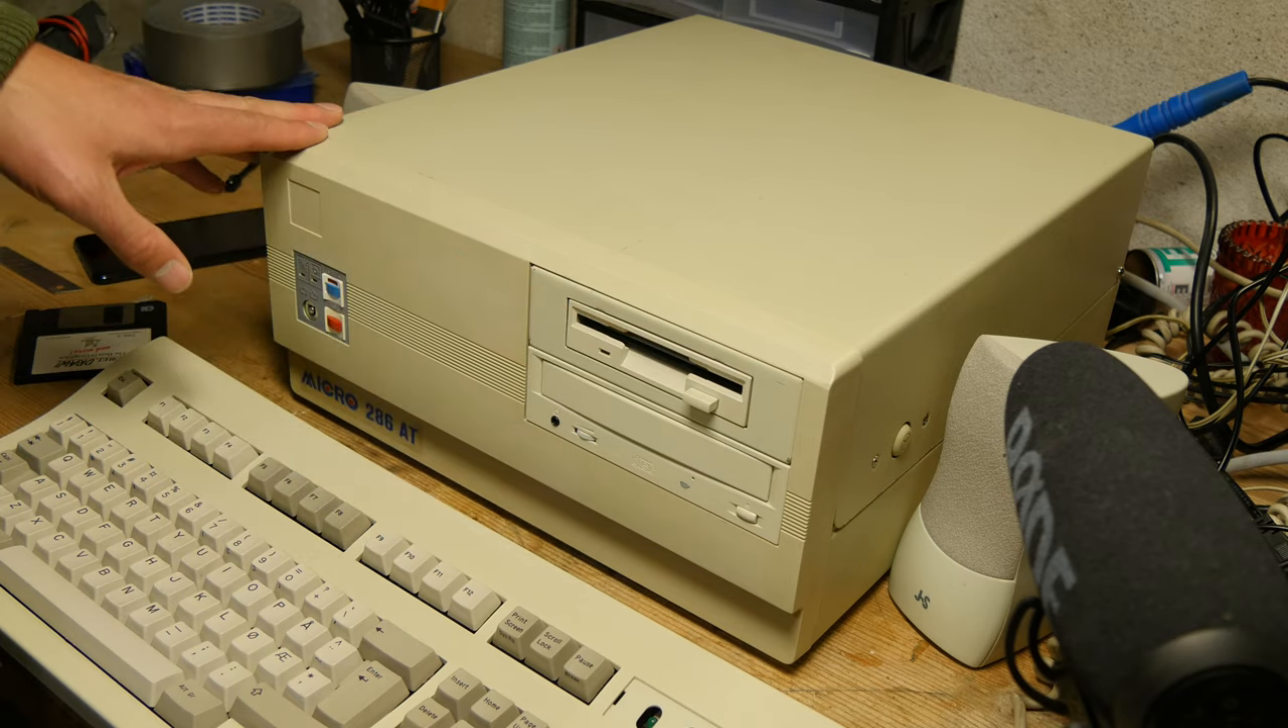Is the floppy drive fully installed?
Yes.